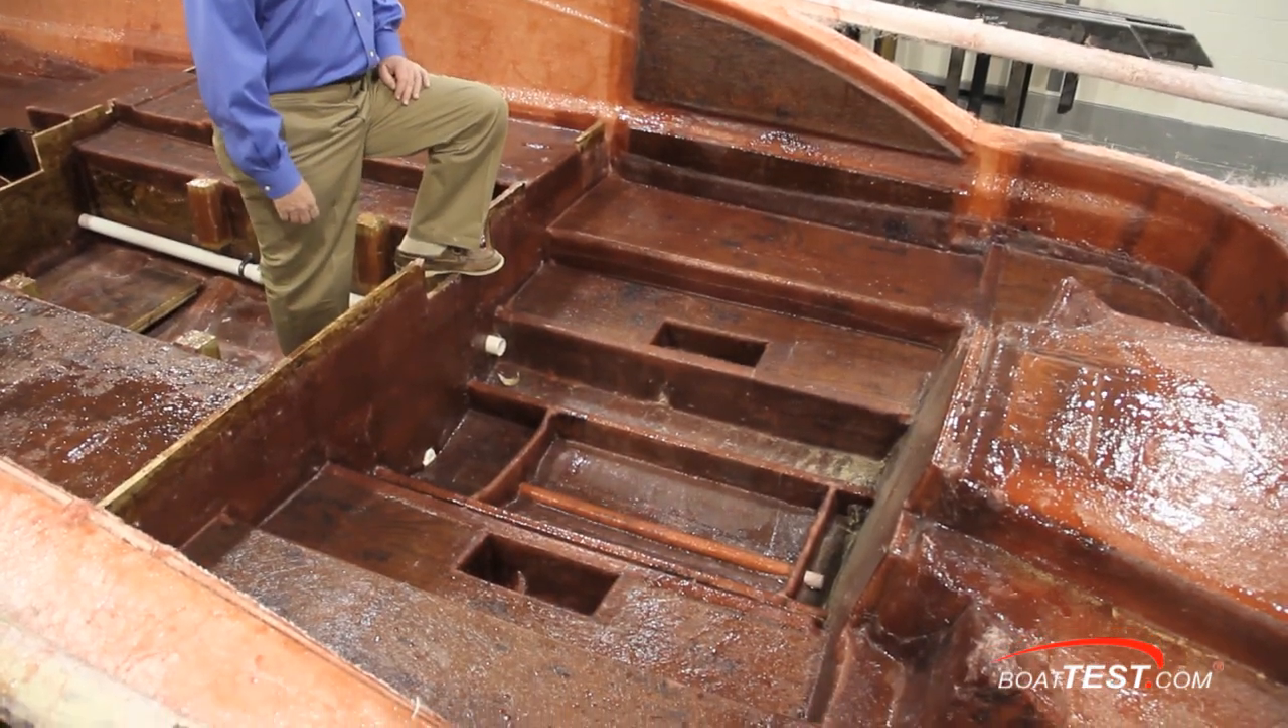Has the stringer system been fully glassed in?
Yes.